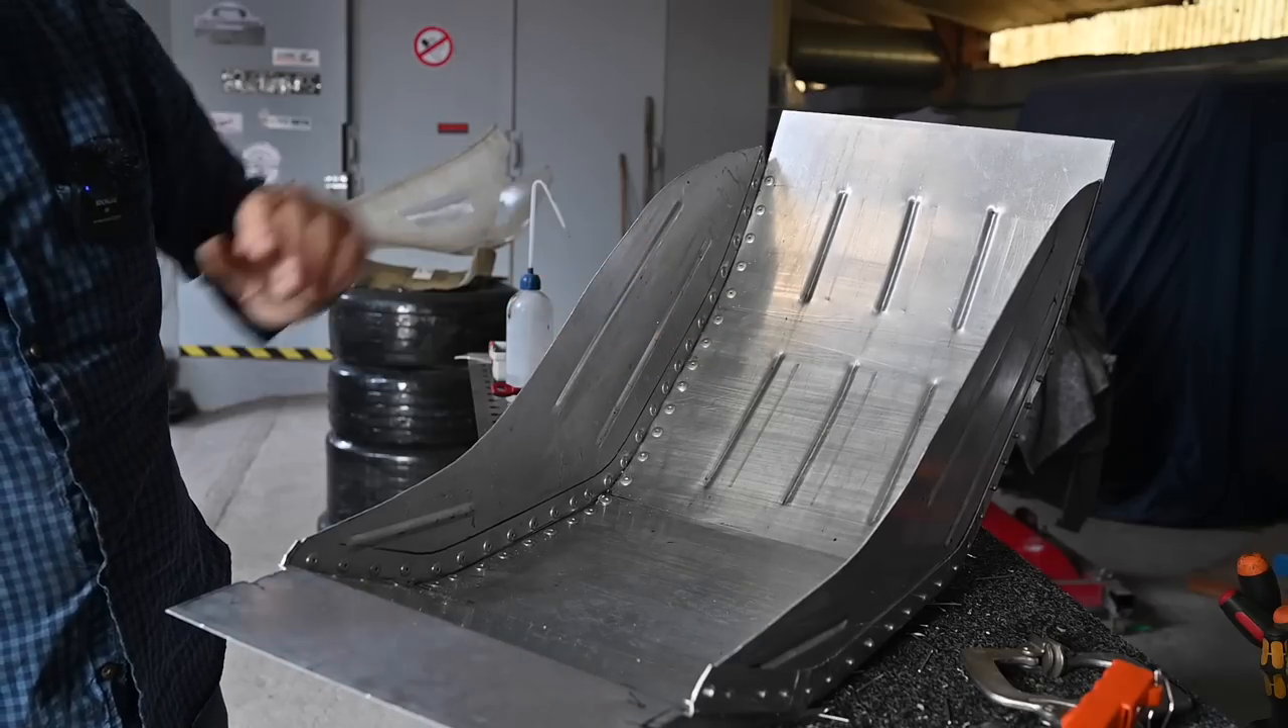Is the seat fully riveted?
Yes.